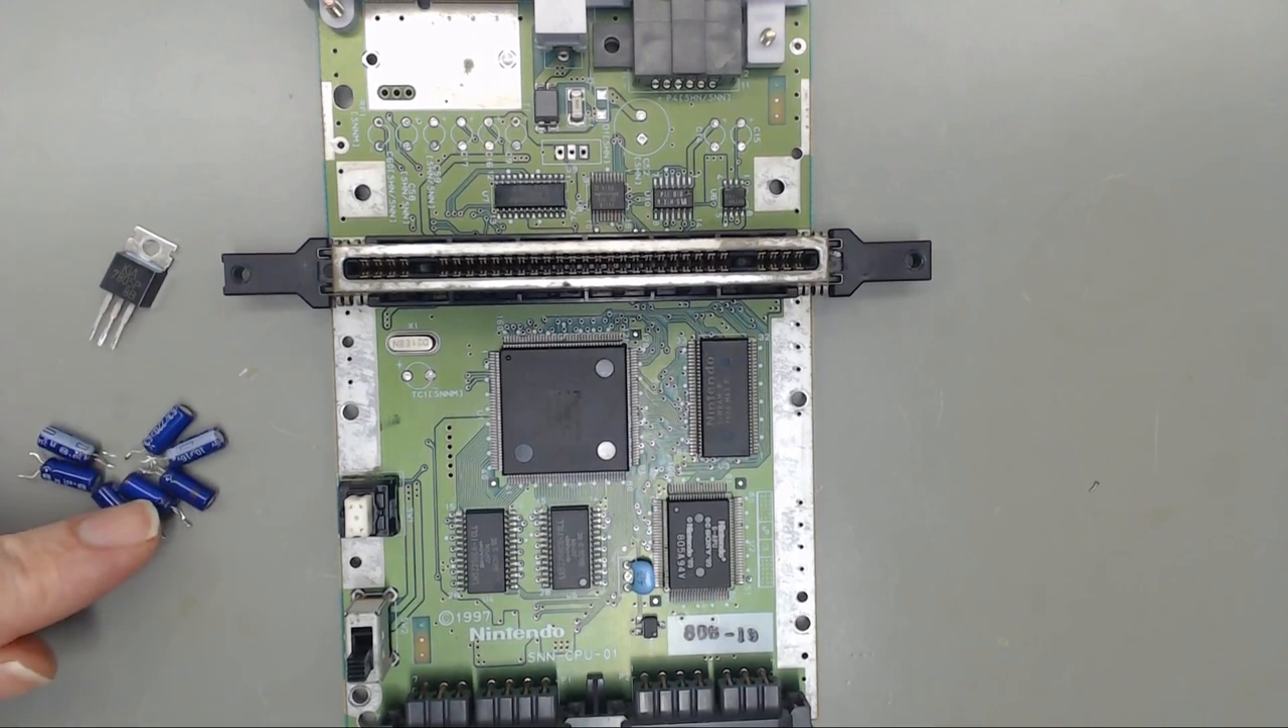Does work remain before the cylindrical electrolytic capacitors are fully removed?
No.